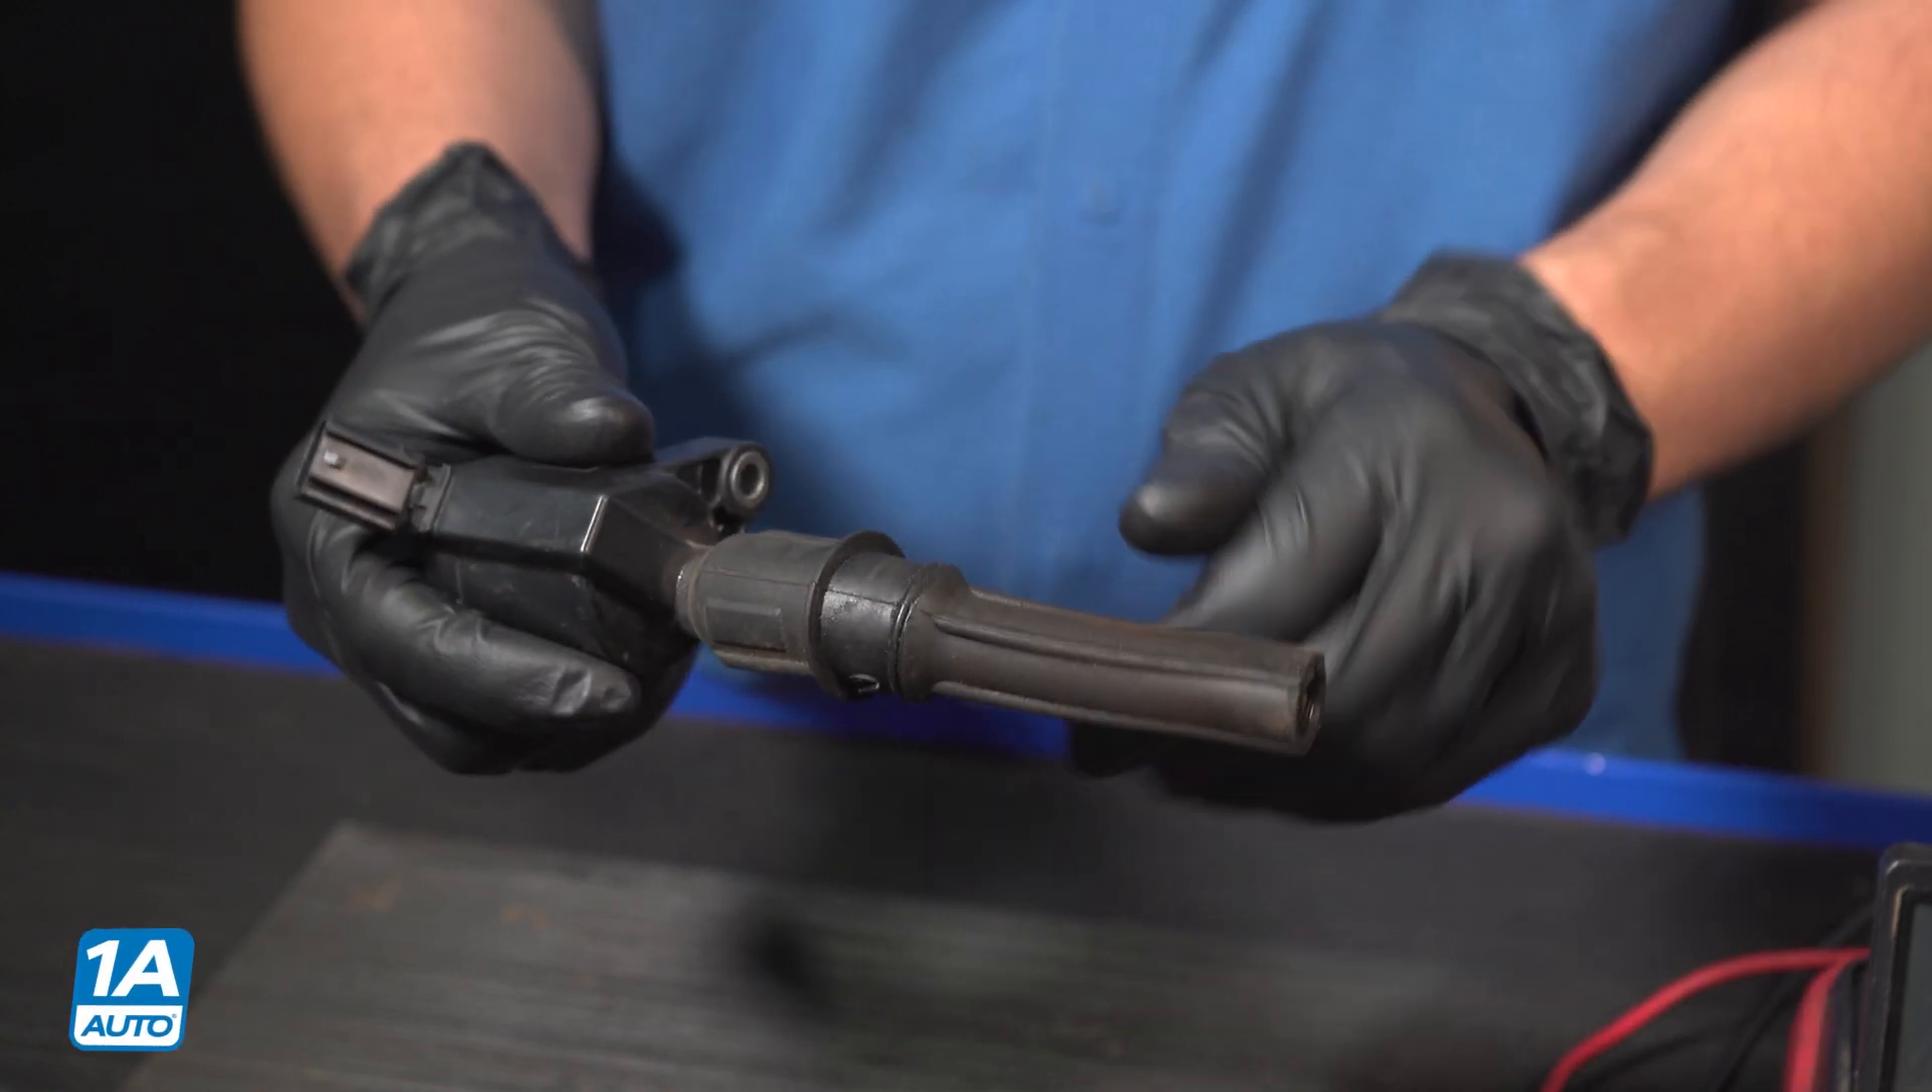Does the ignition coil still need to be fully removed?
No.